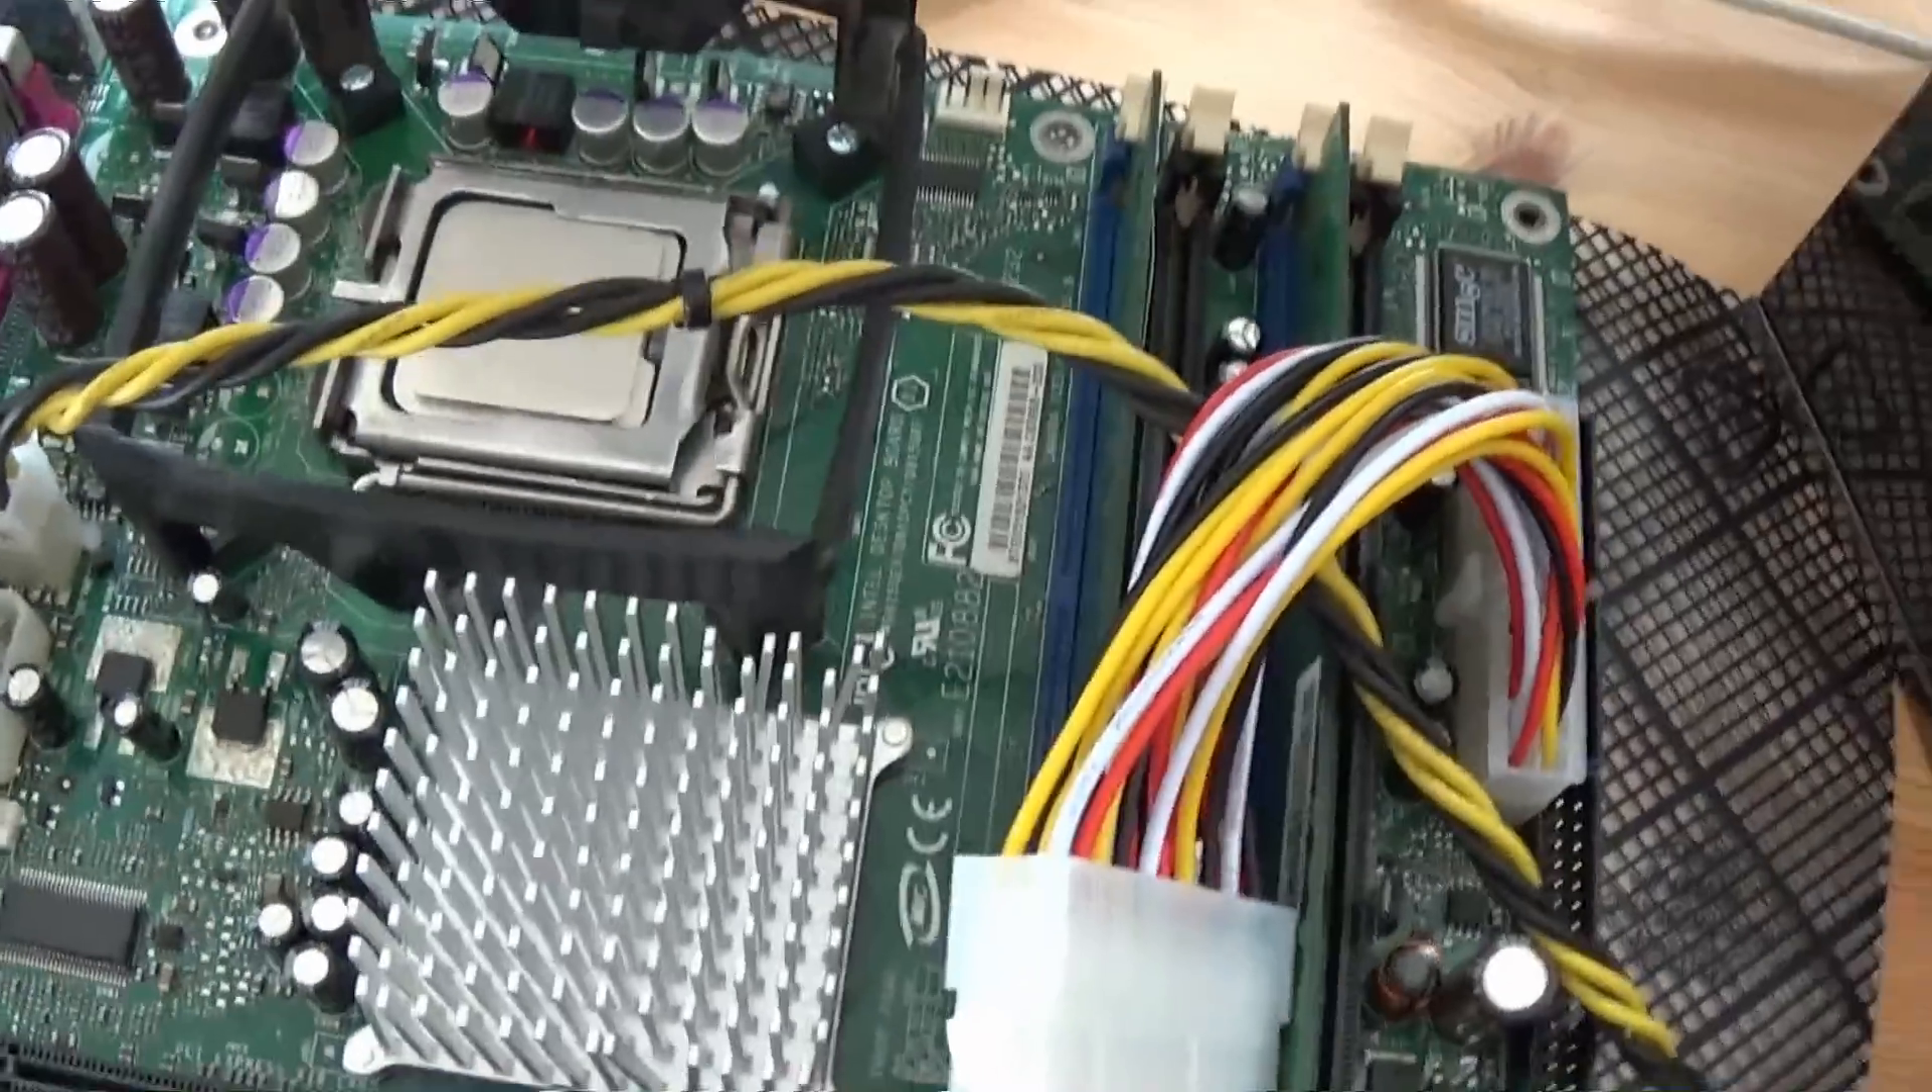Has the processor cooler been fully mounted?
No.